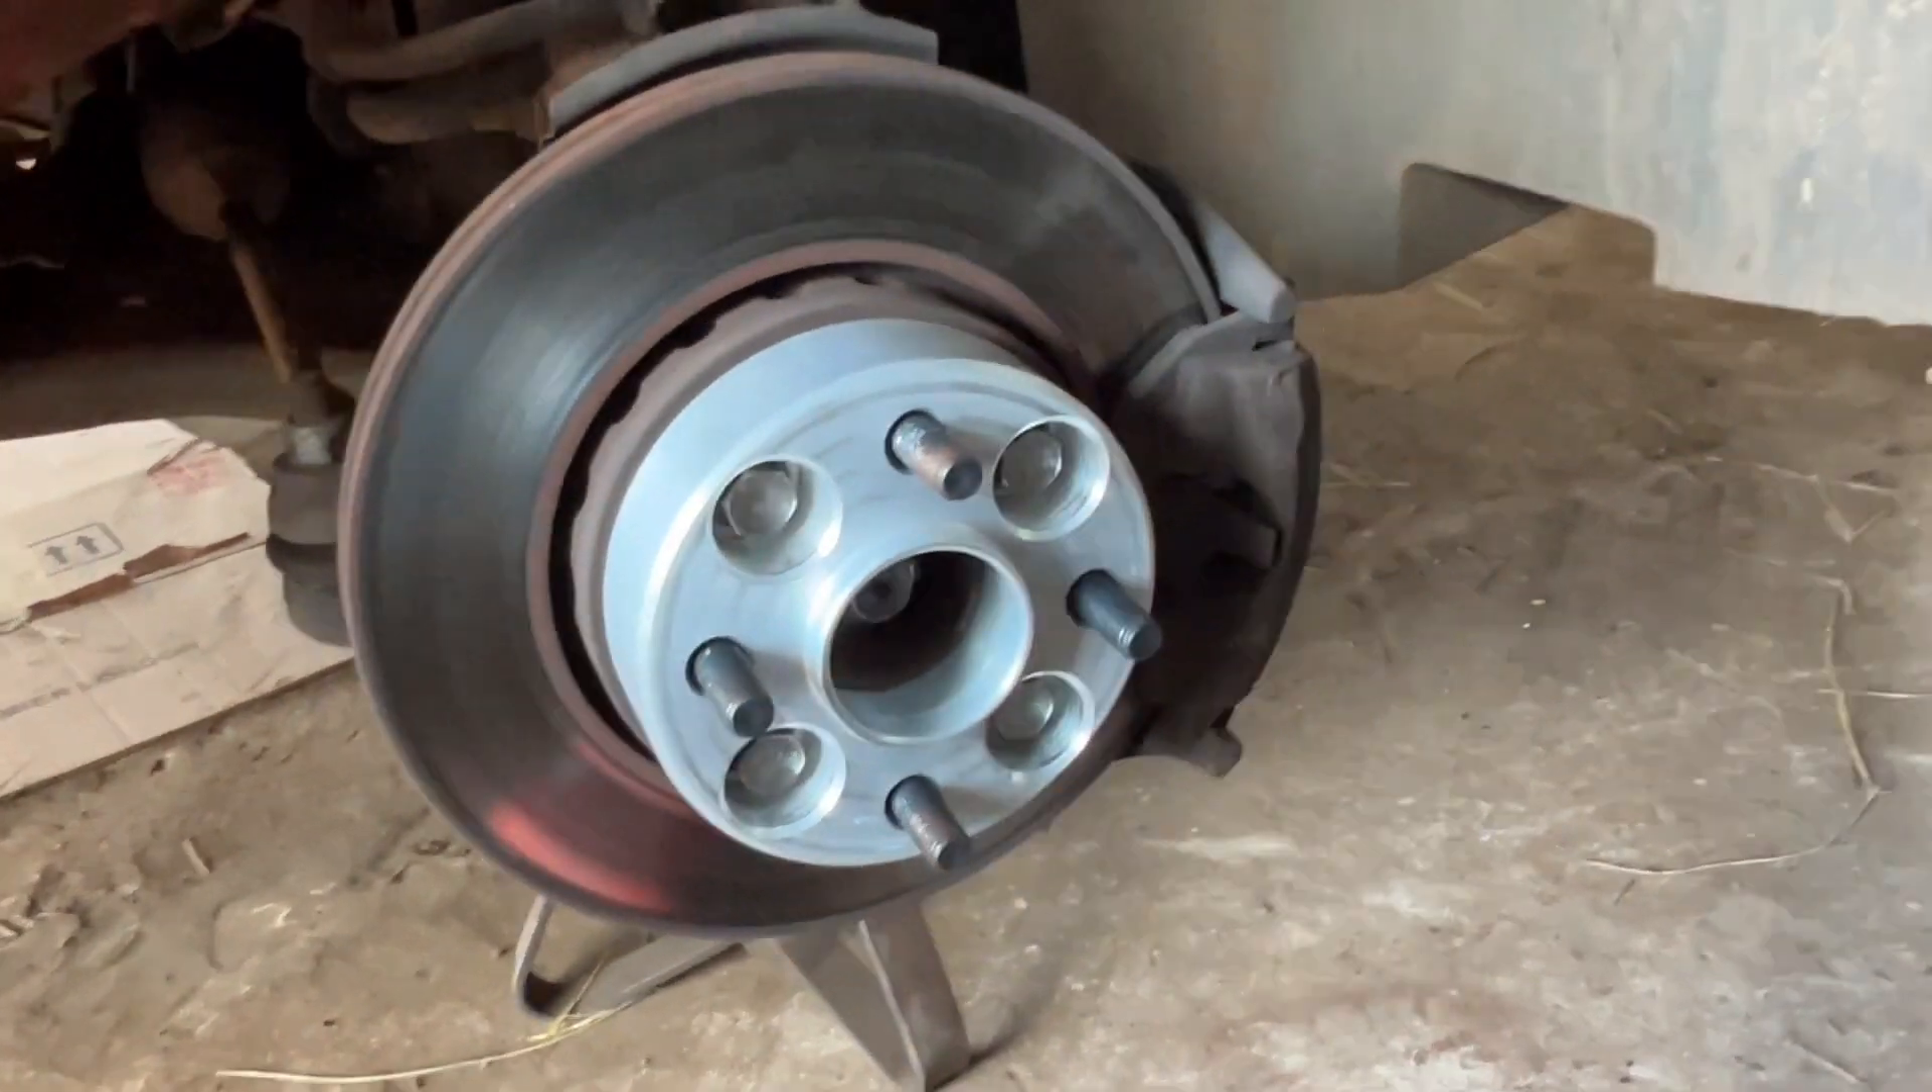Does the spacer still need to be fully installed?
No.